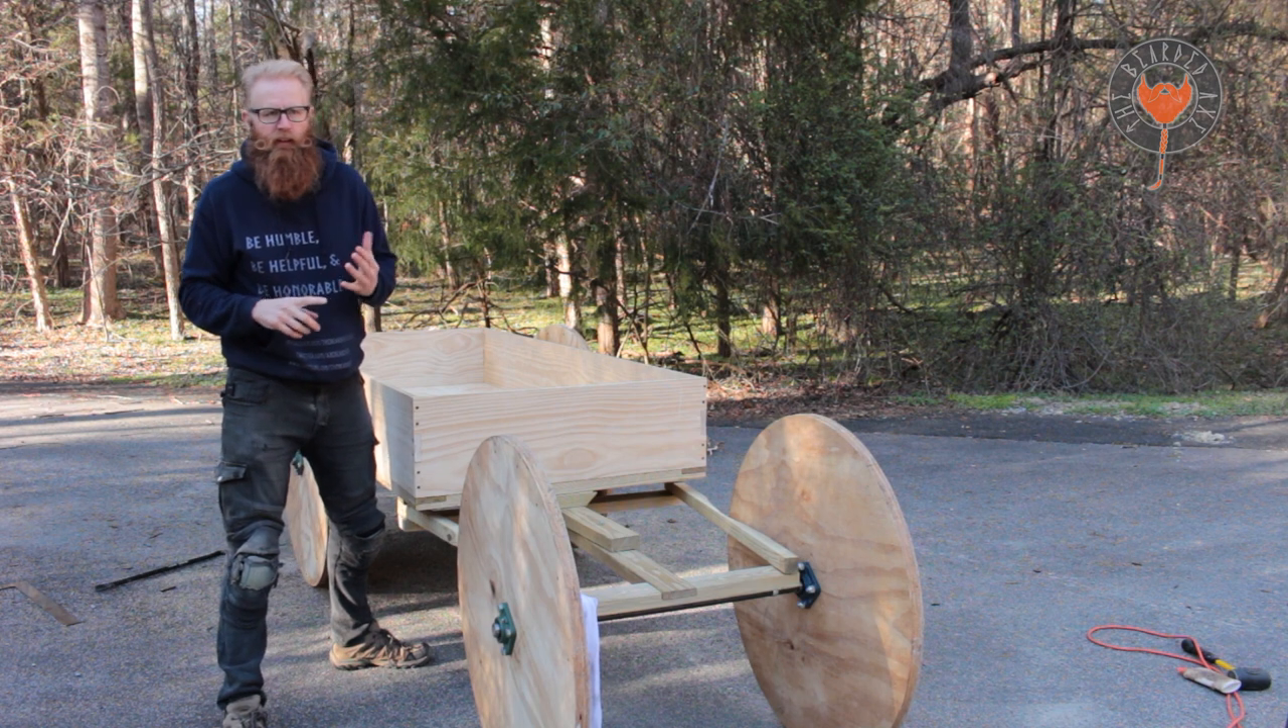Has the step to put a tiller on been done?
No.